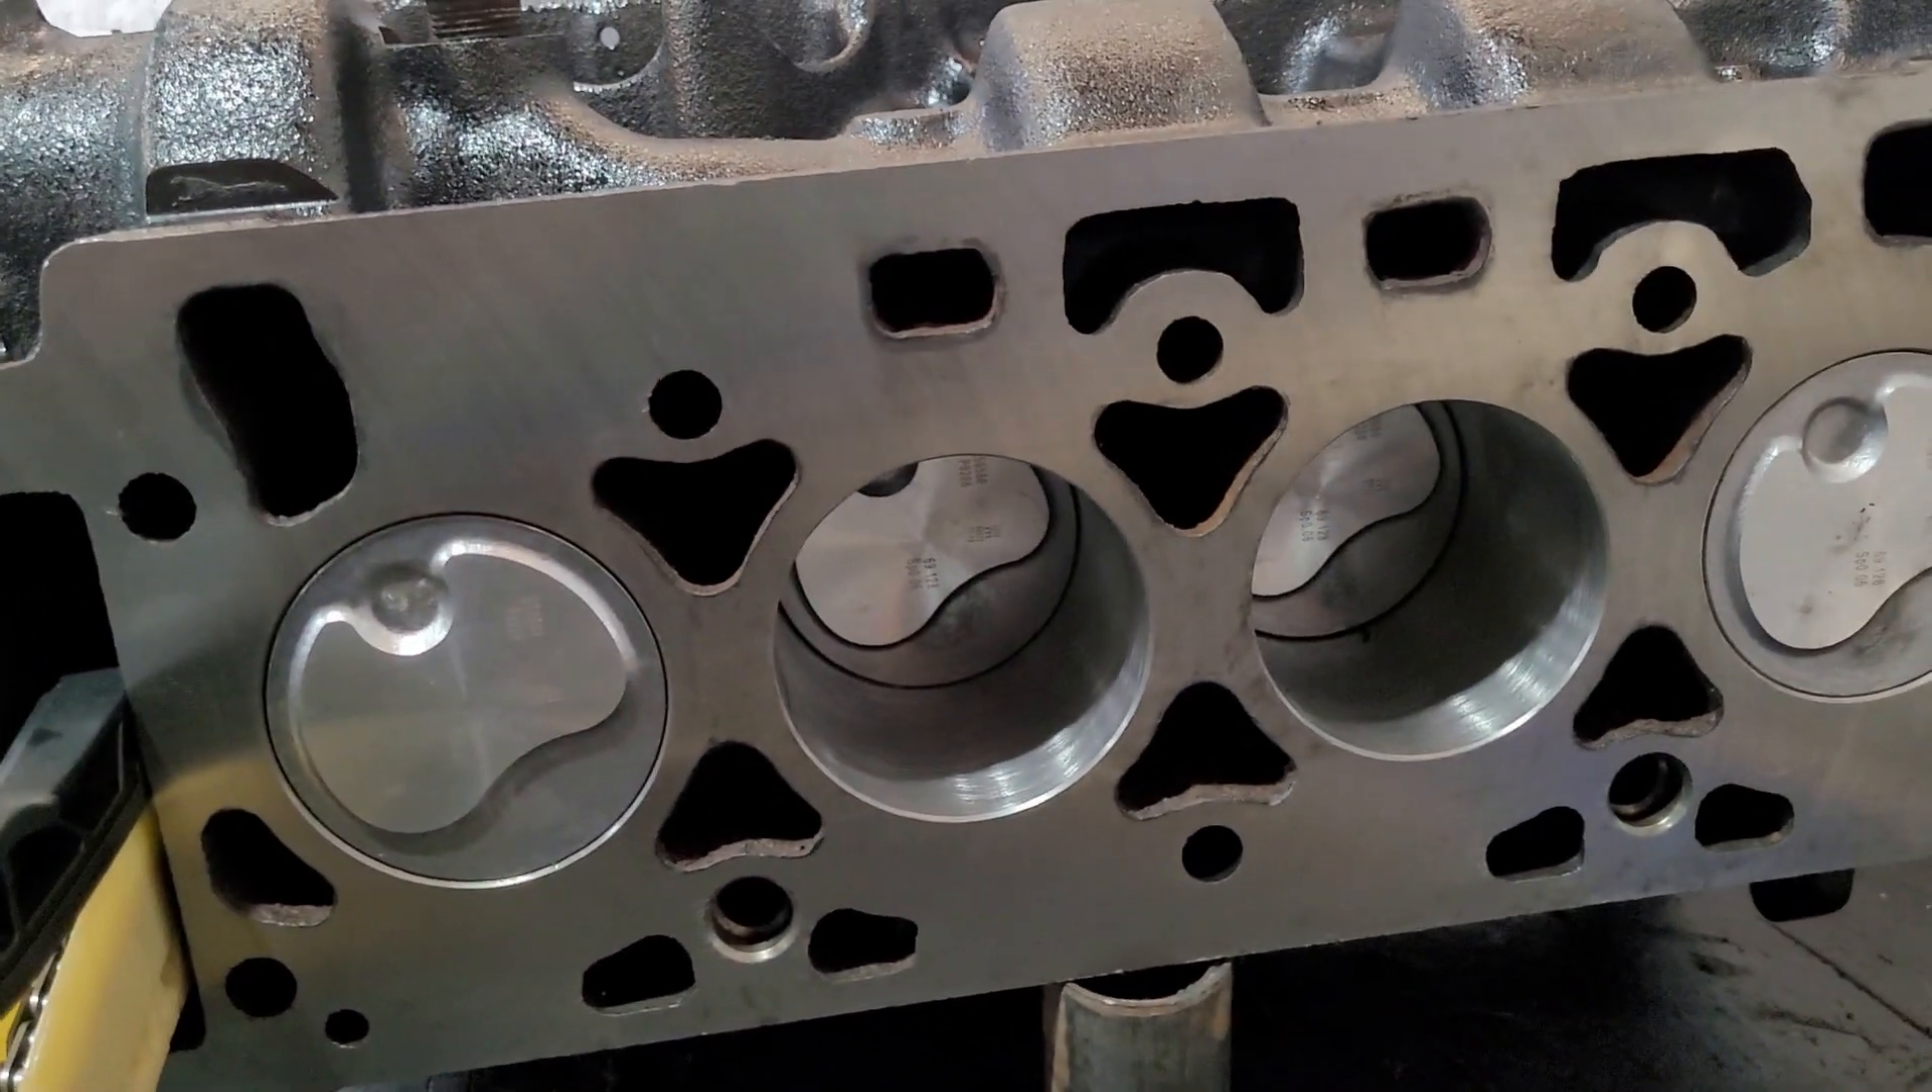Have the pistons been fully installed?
Yes.